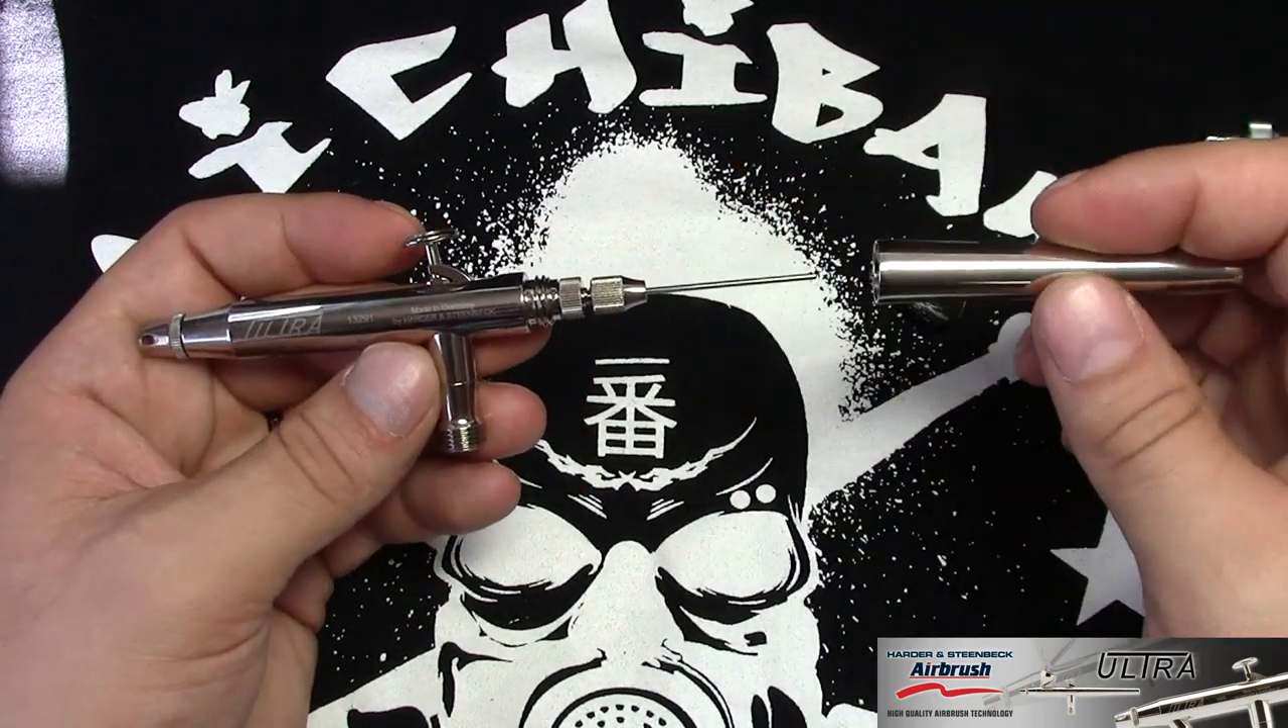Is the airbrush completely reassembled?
No.